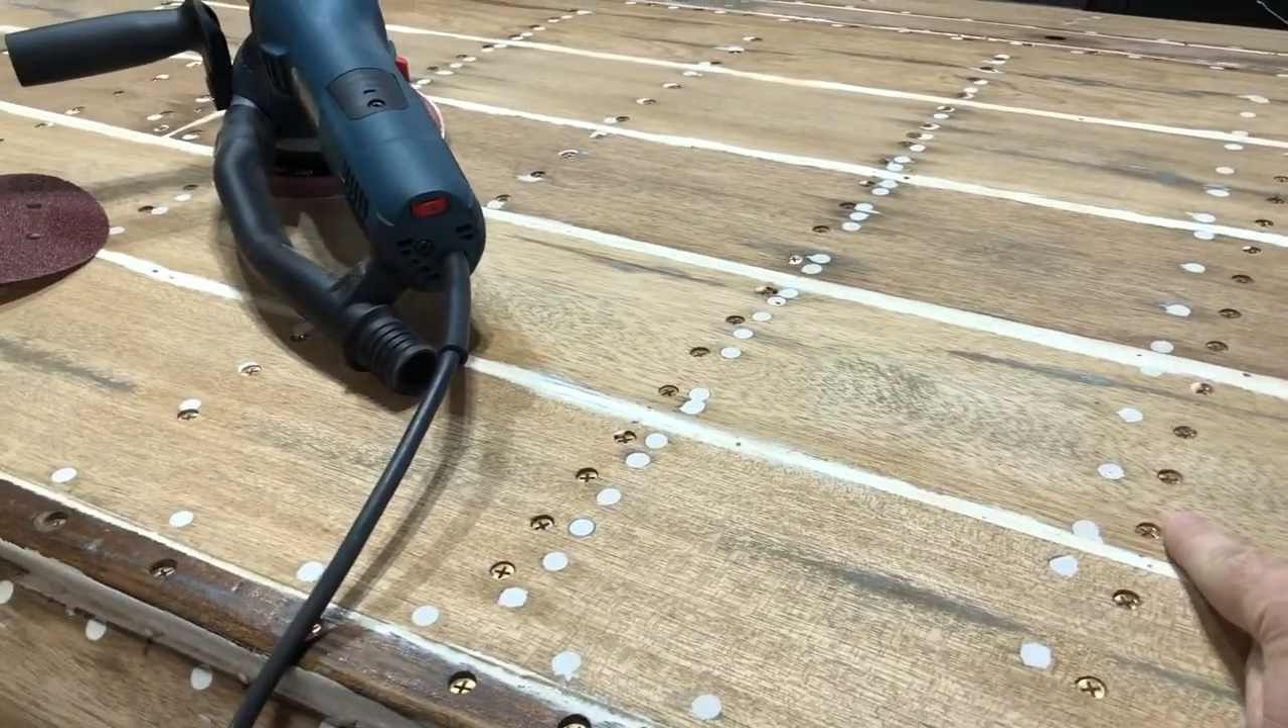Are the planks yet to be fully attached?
No.